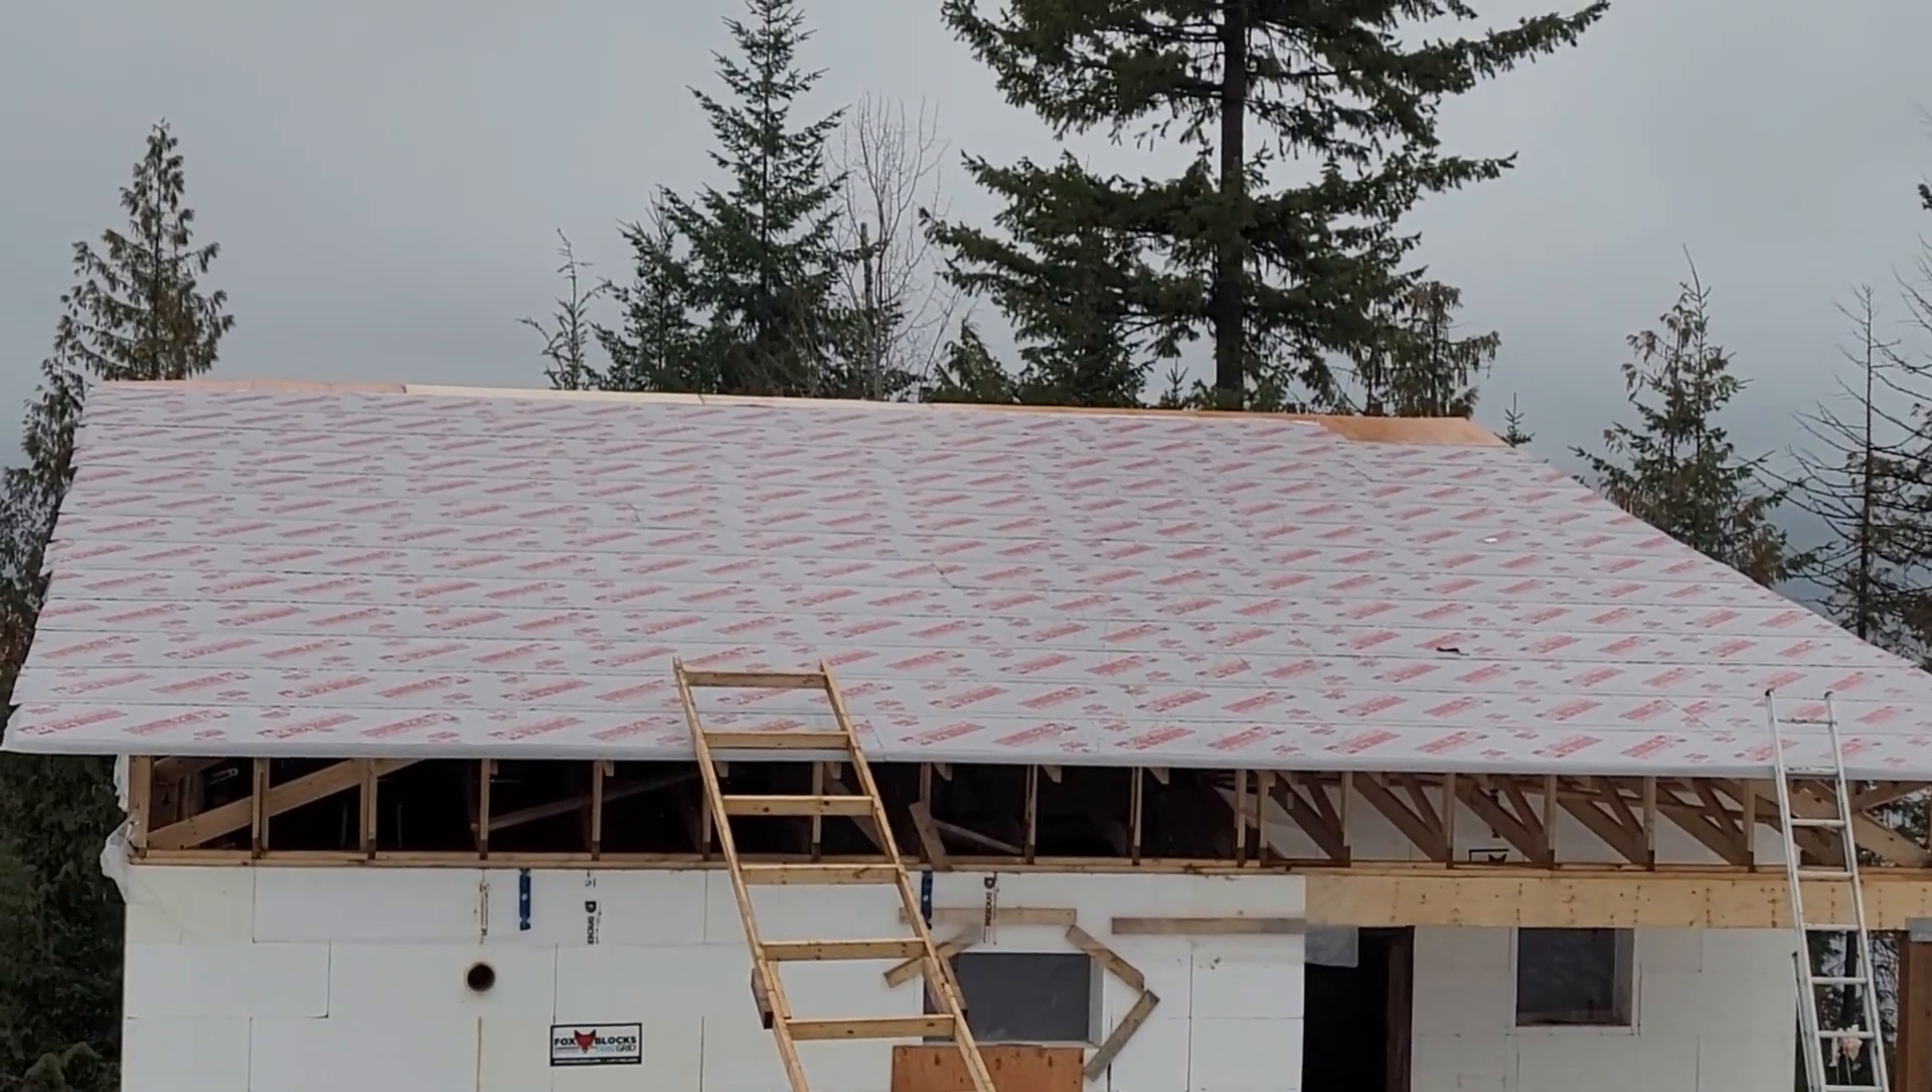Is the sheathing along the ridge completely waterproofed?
No.